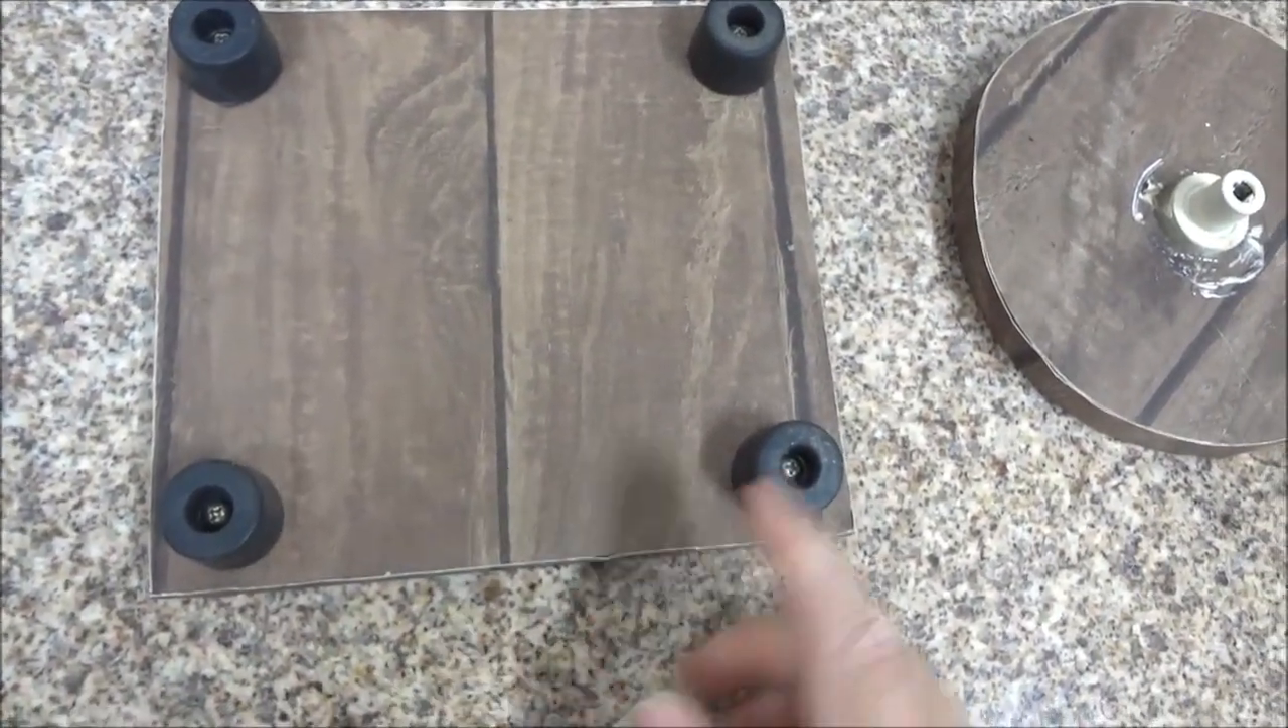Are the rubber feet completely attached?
Yes.